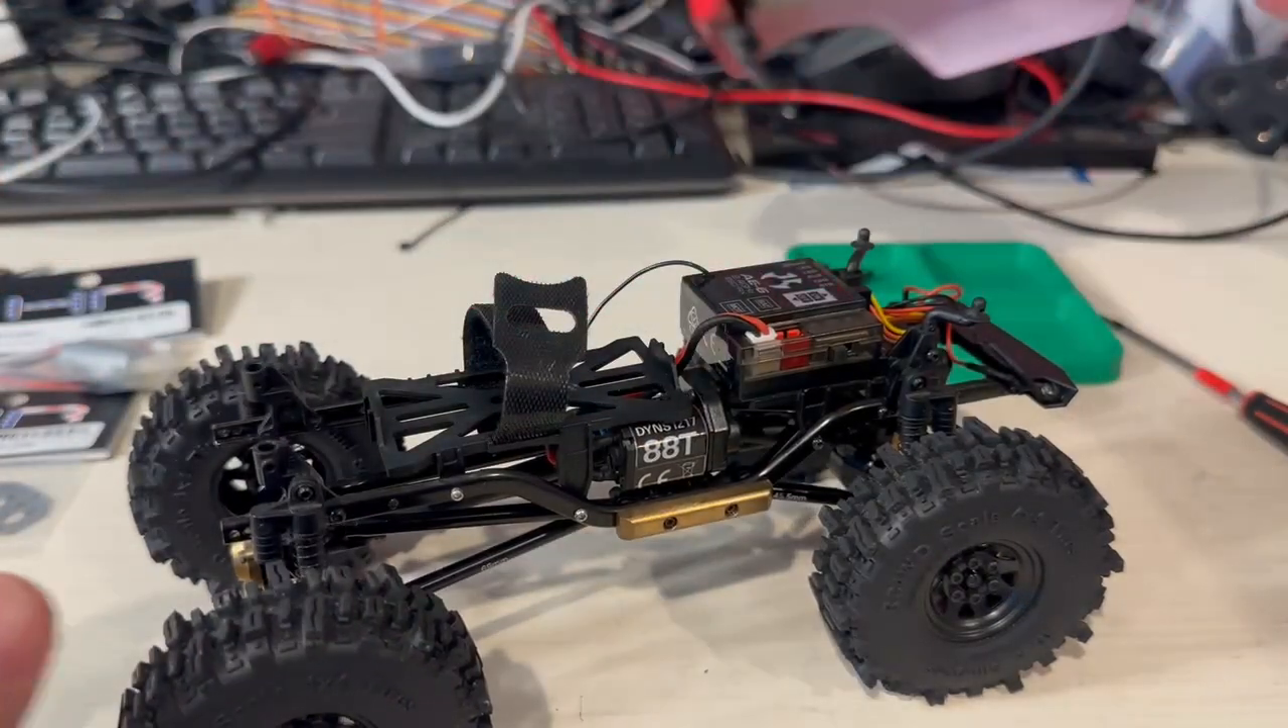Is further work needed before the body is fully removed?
No.